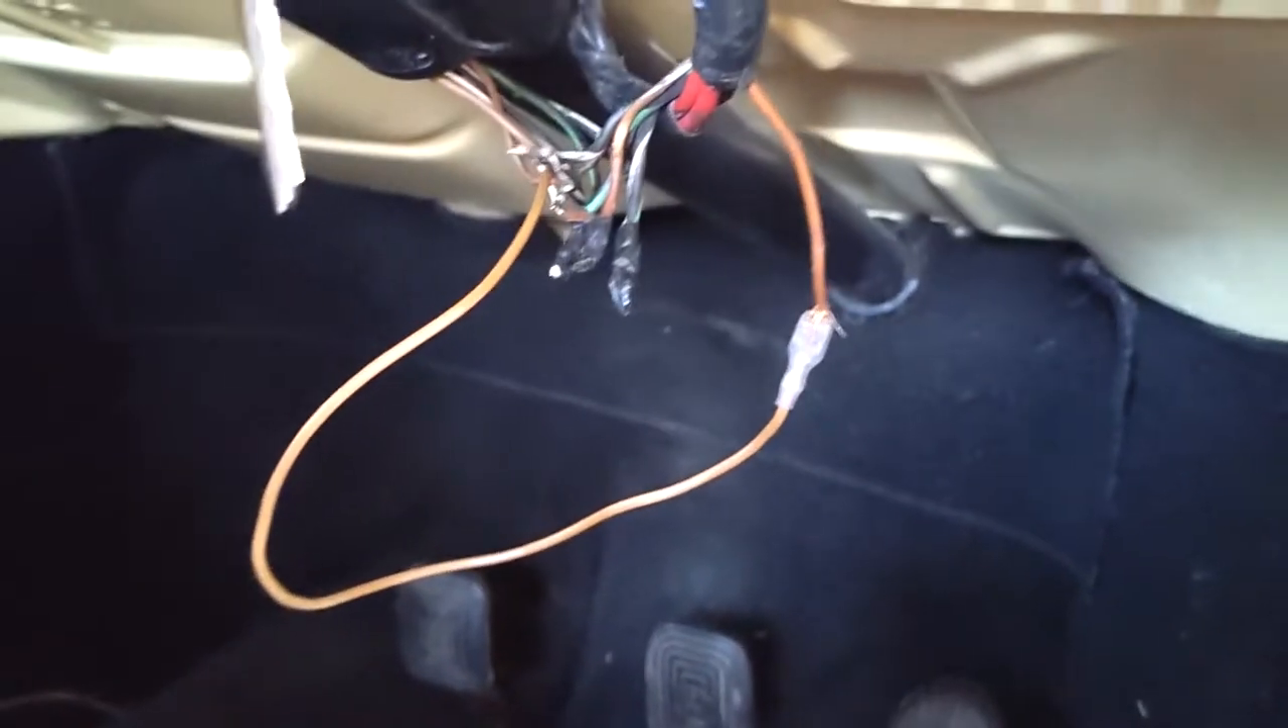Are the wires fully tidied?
No.